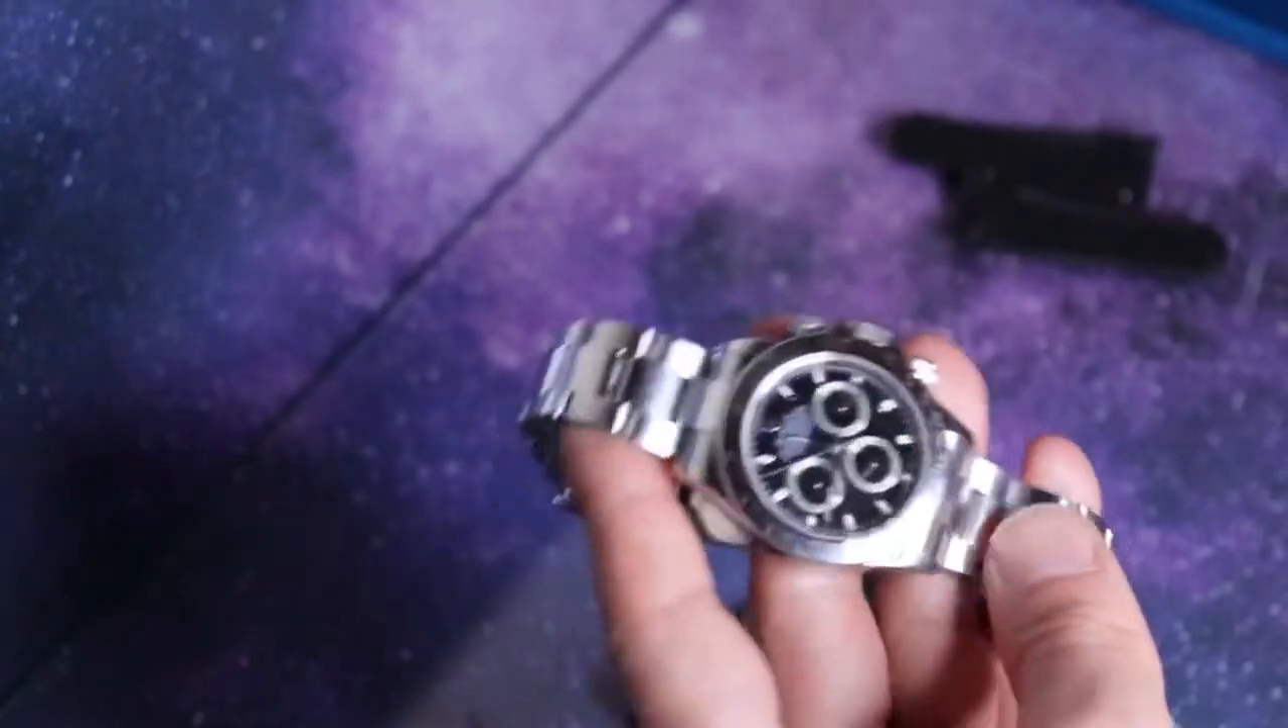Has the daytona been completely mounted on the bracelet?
Yes.